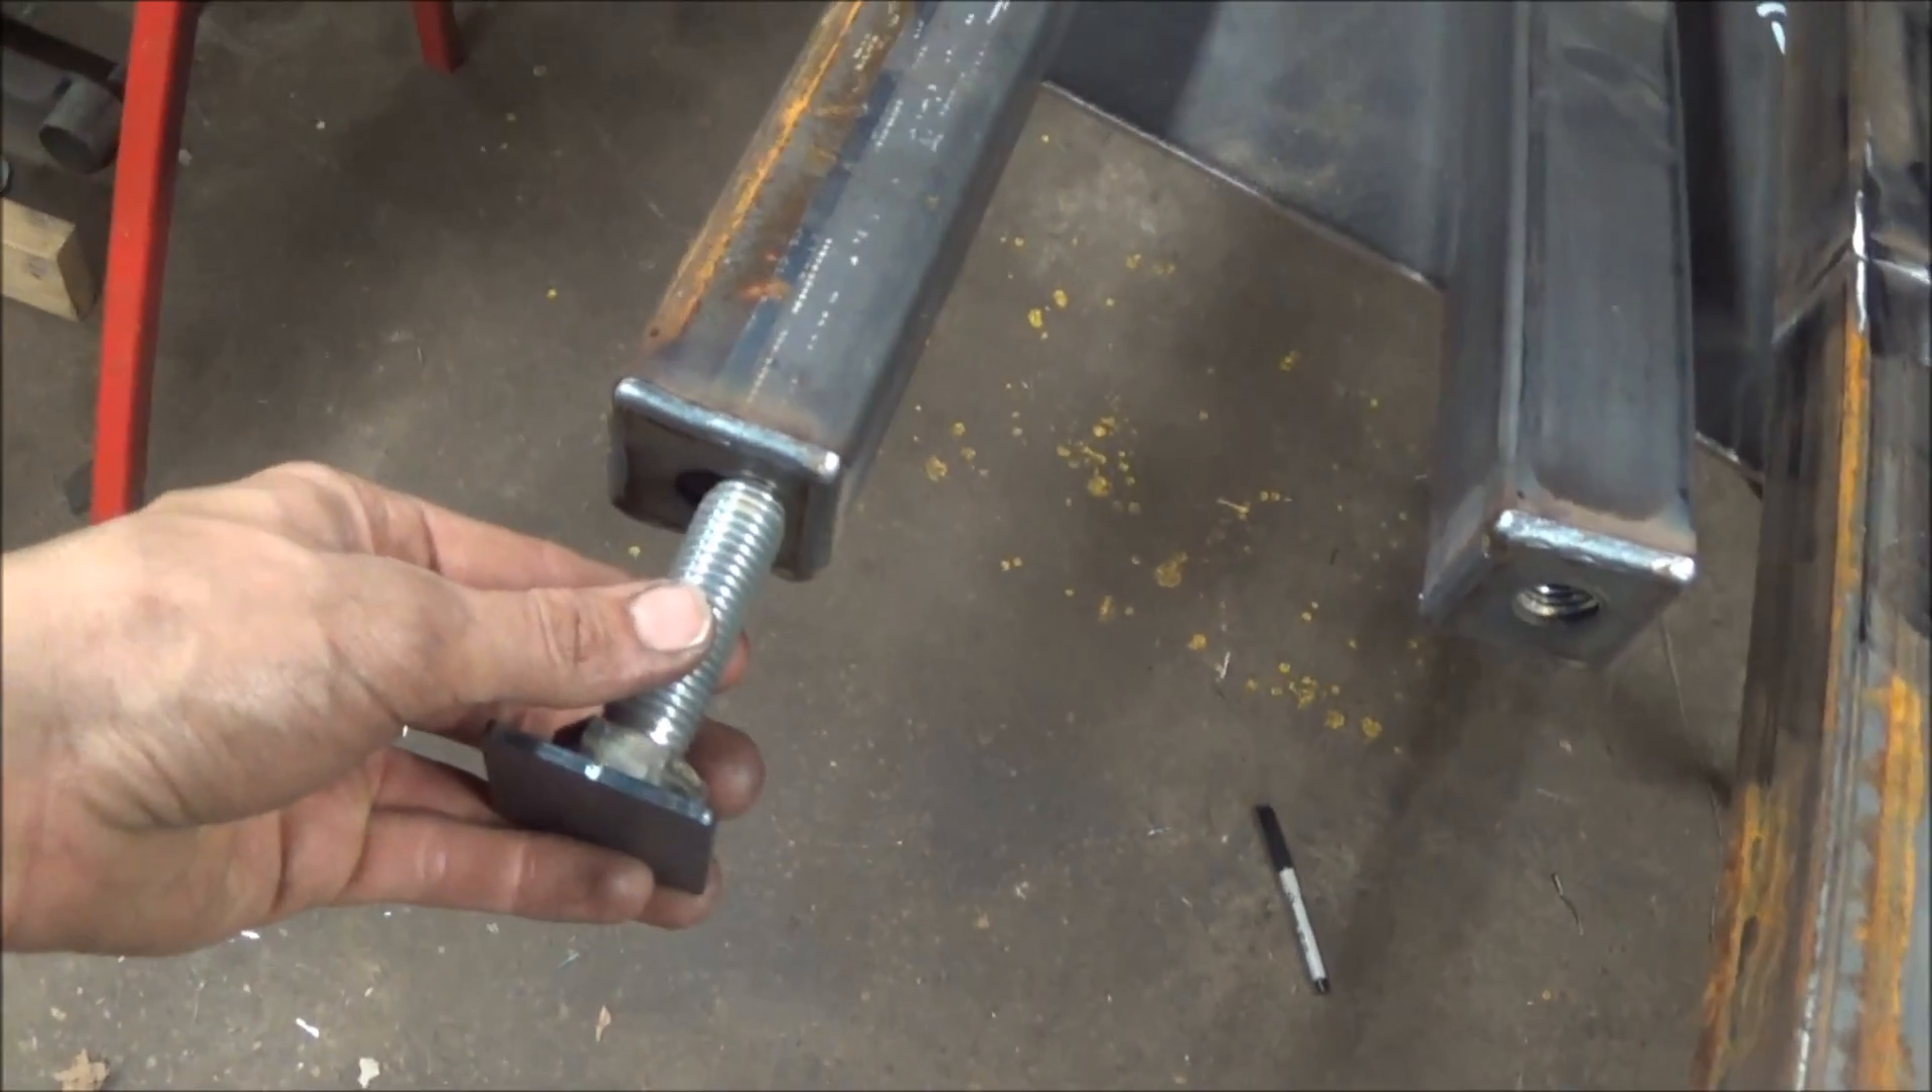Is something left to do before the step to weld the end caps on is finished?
No.